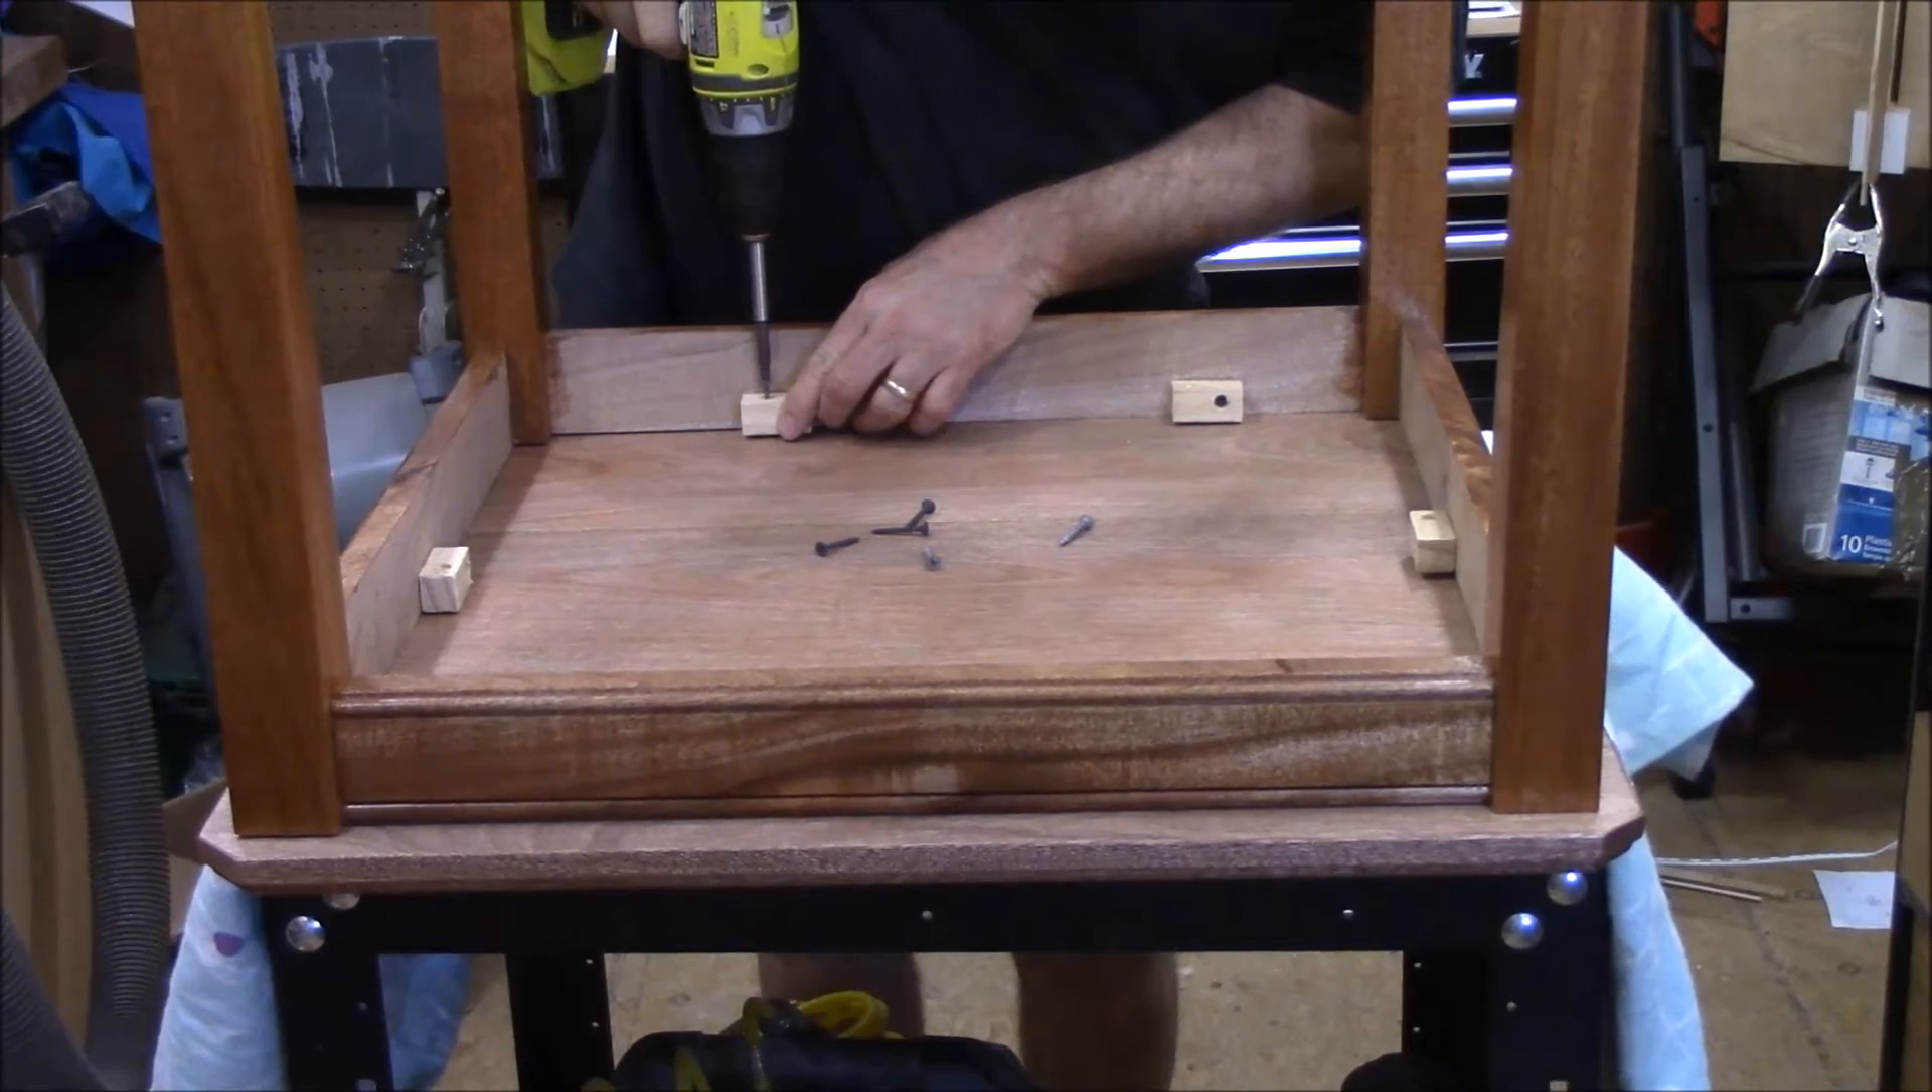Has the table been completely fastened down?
No.